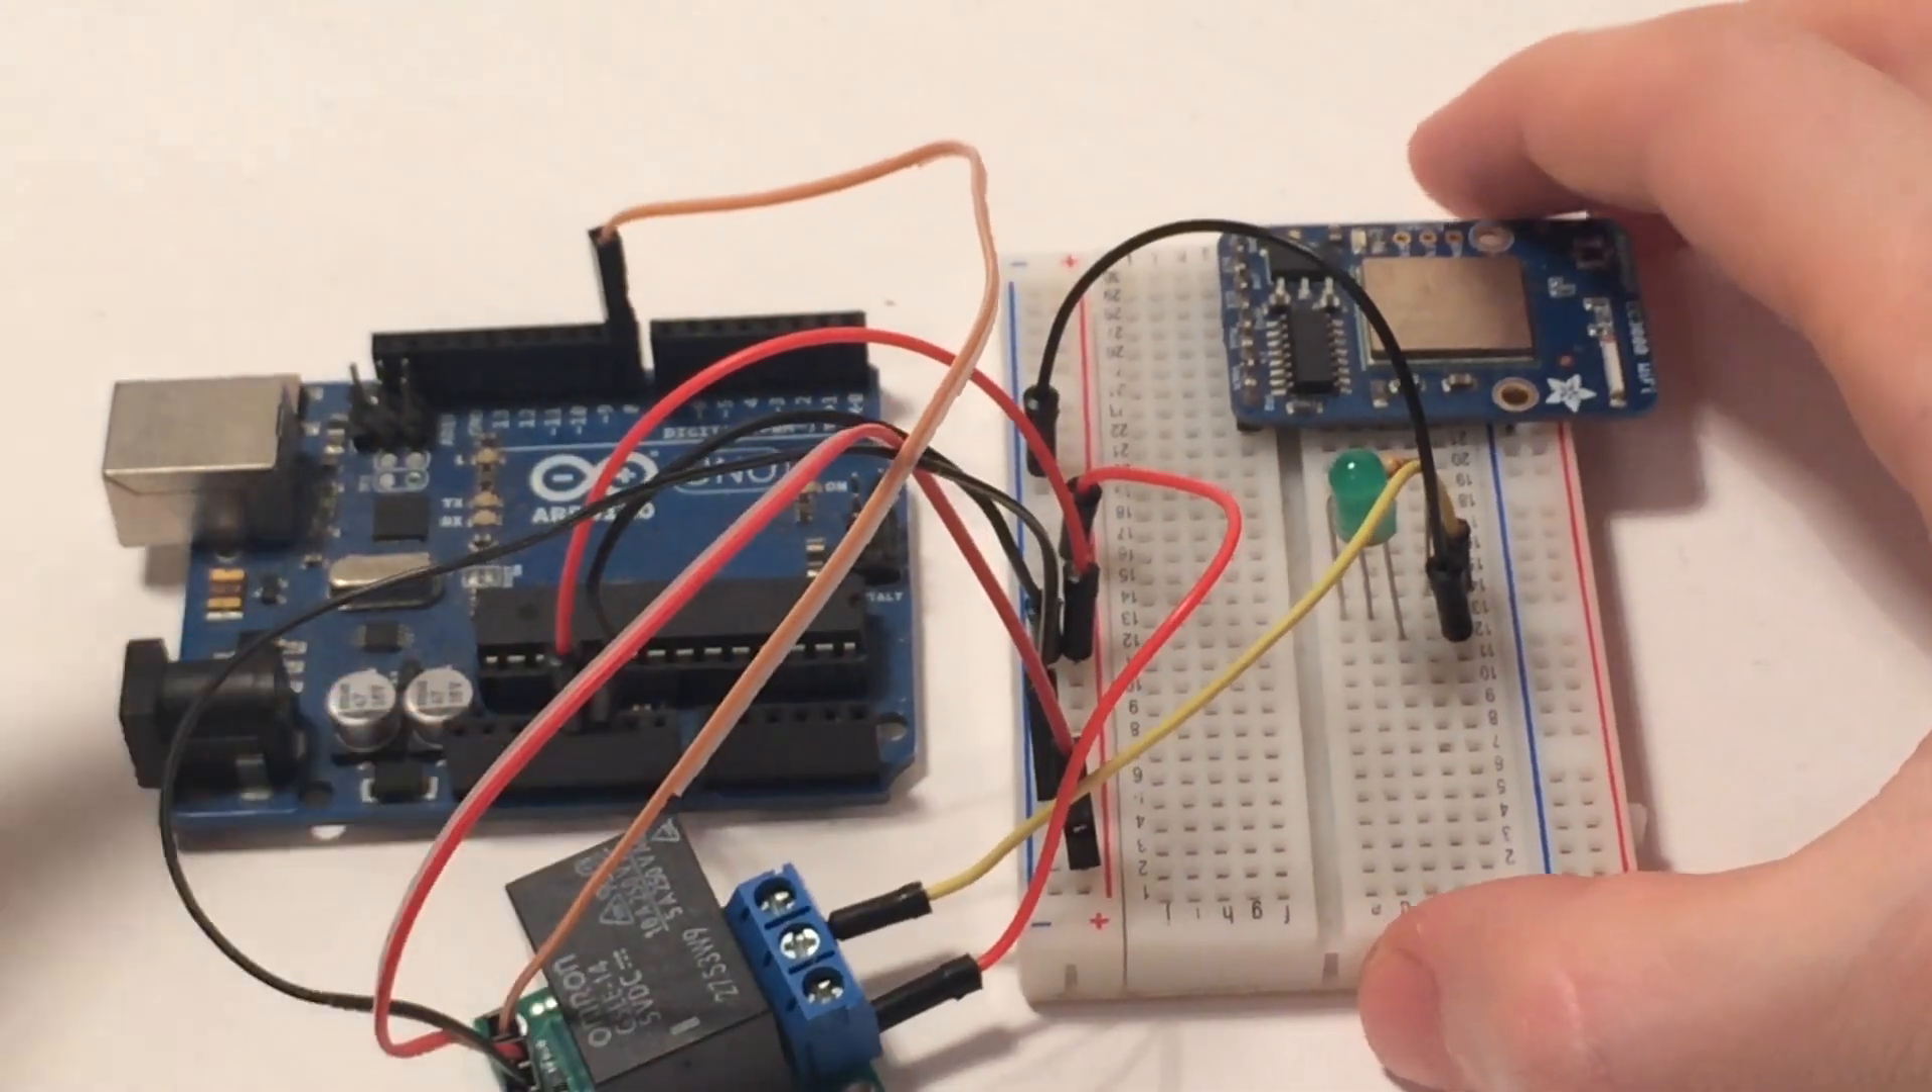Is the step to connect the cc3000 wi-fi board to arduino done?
No.